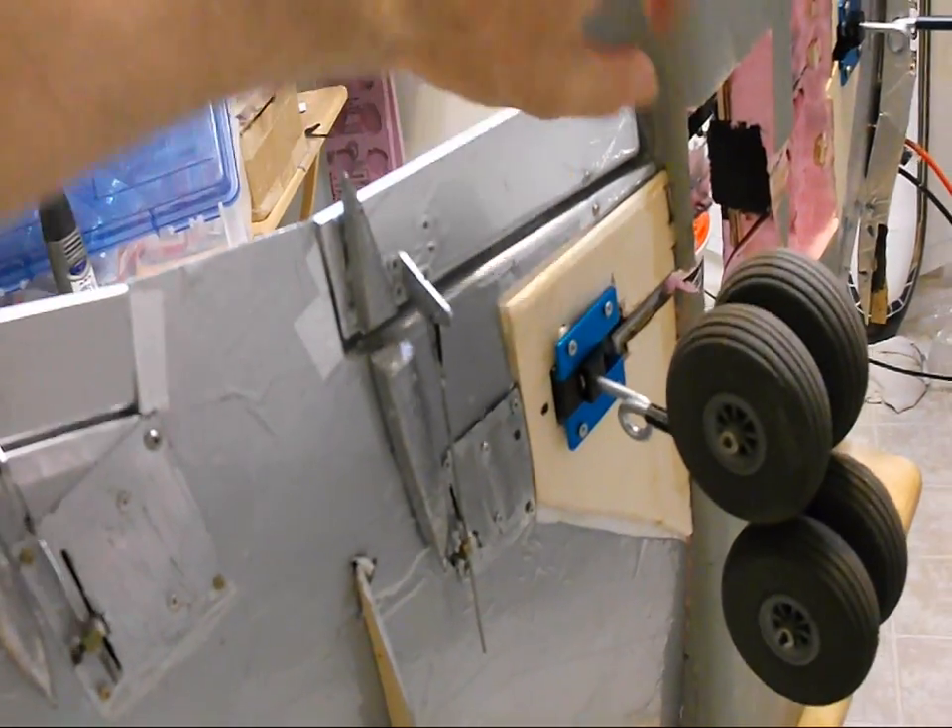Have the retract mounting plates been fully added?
Yes.